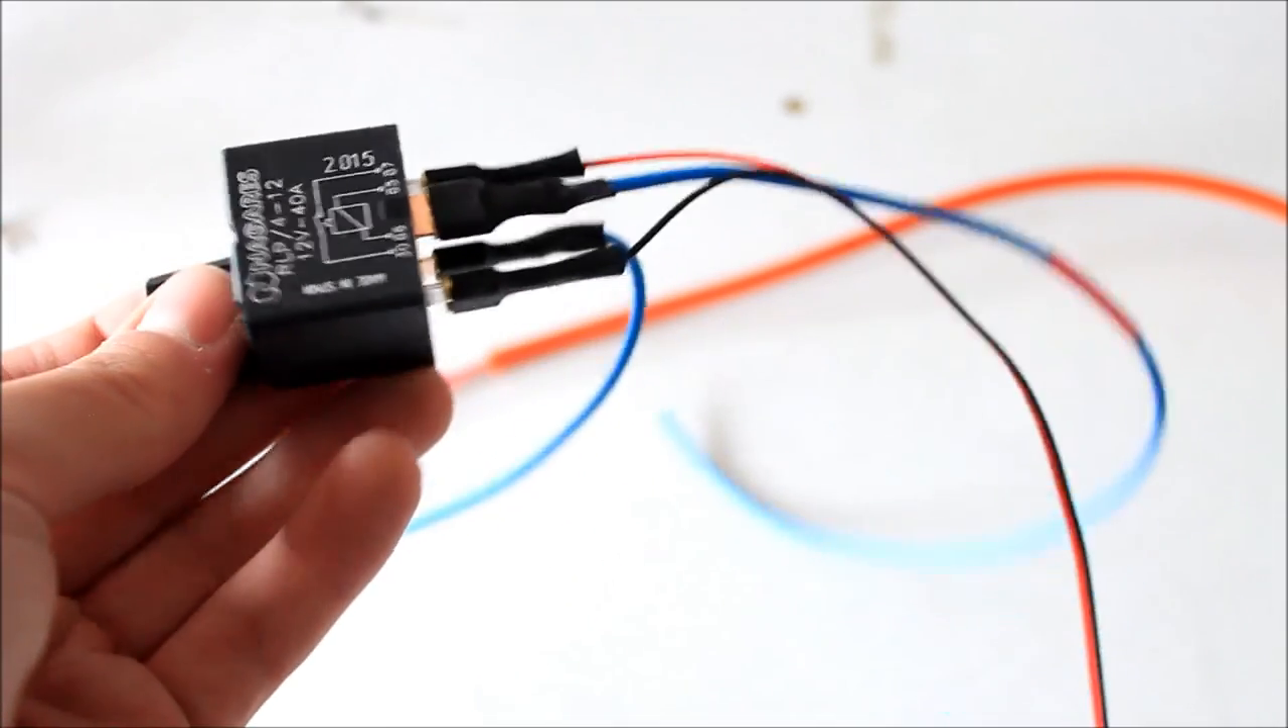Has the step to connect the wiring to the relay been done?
Yes.